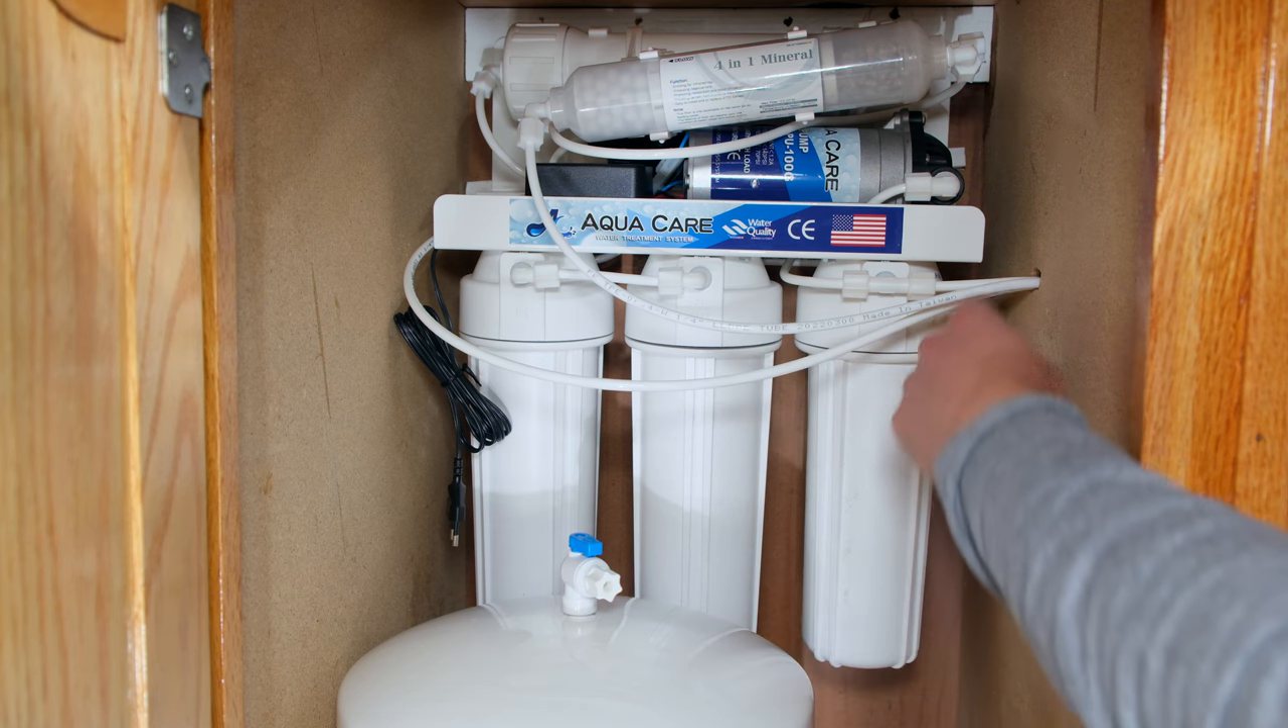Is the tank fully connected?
No.